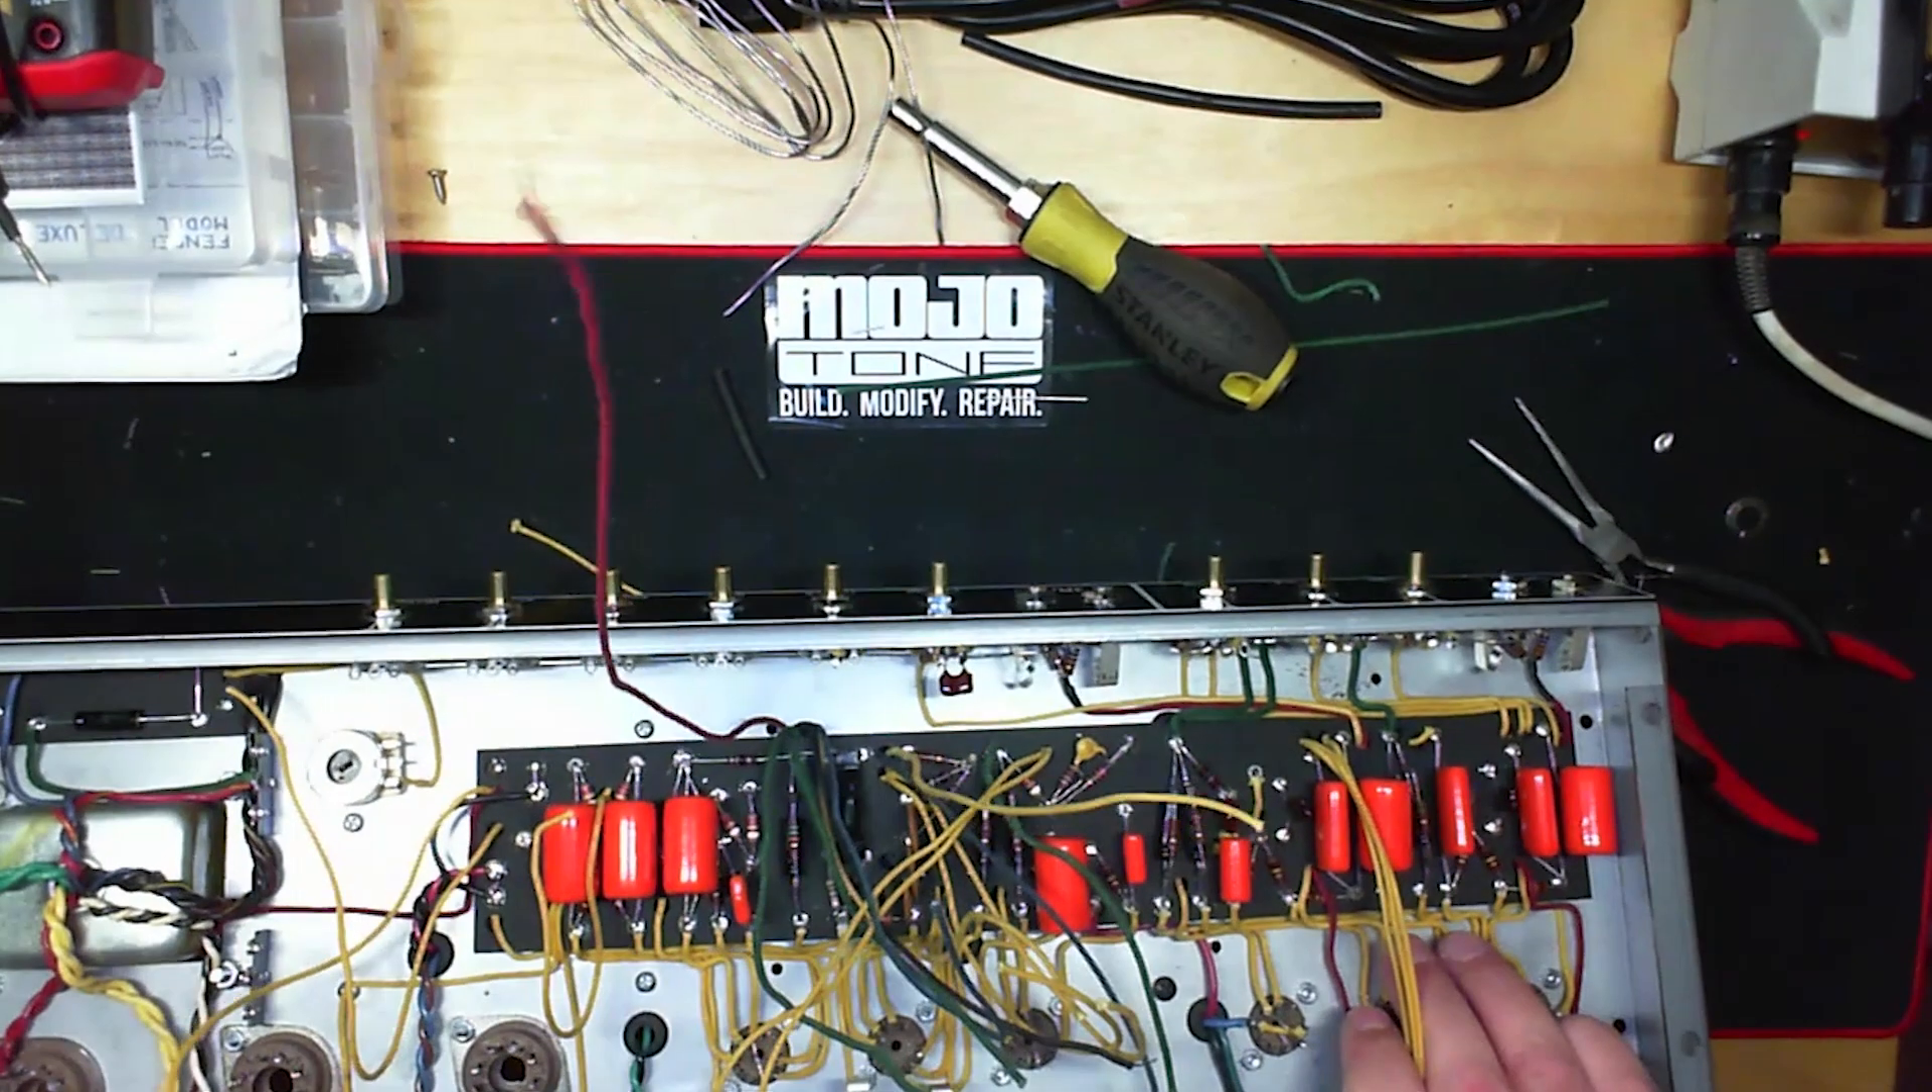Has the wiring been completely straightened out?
No.